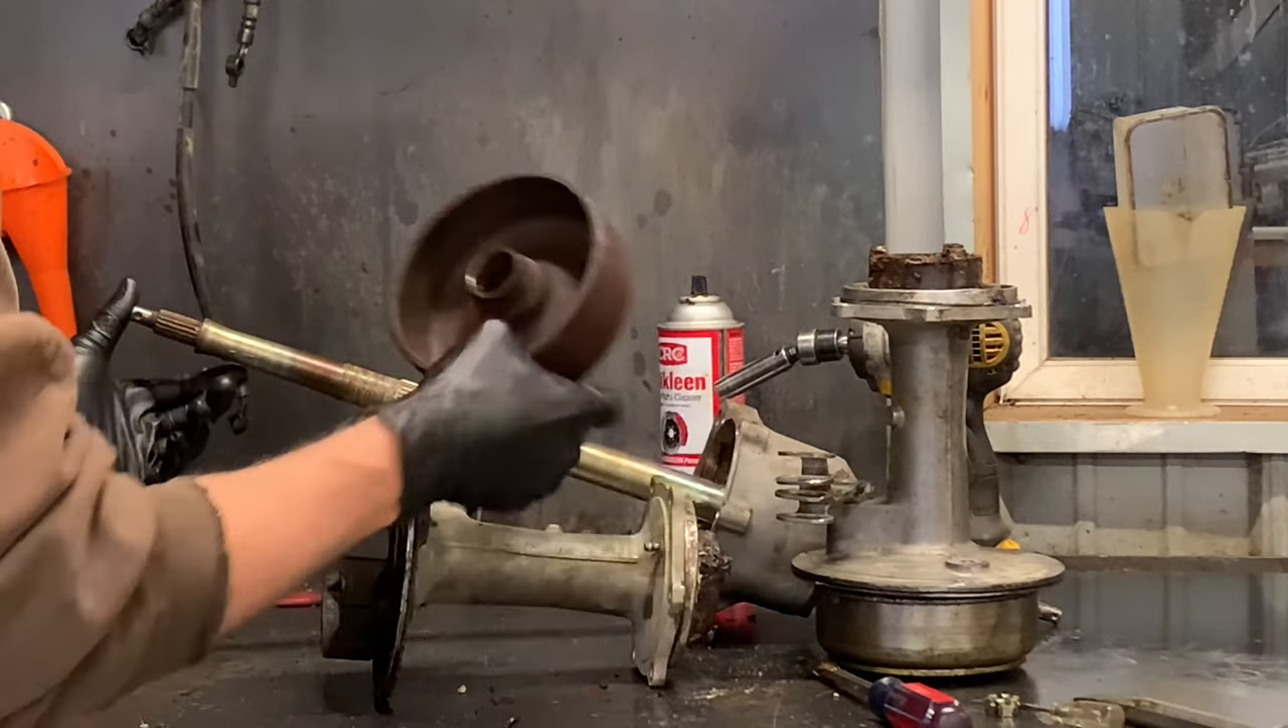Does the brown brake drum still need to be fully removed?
No.